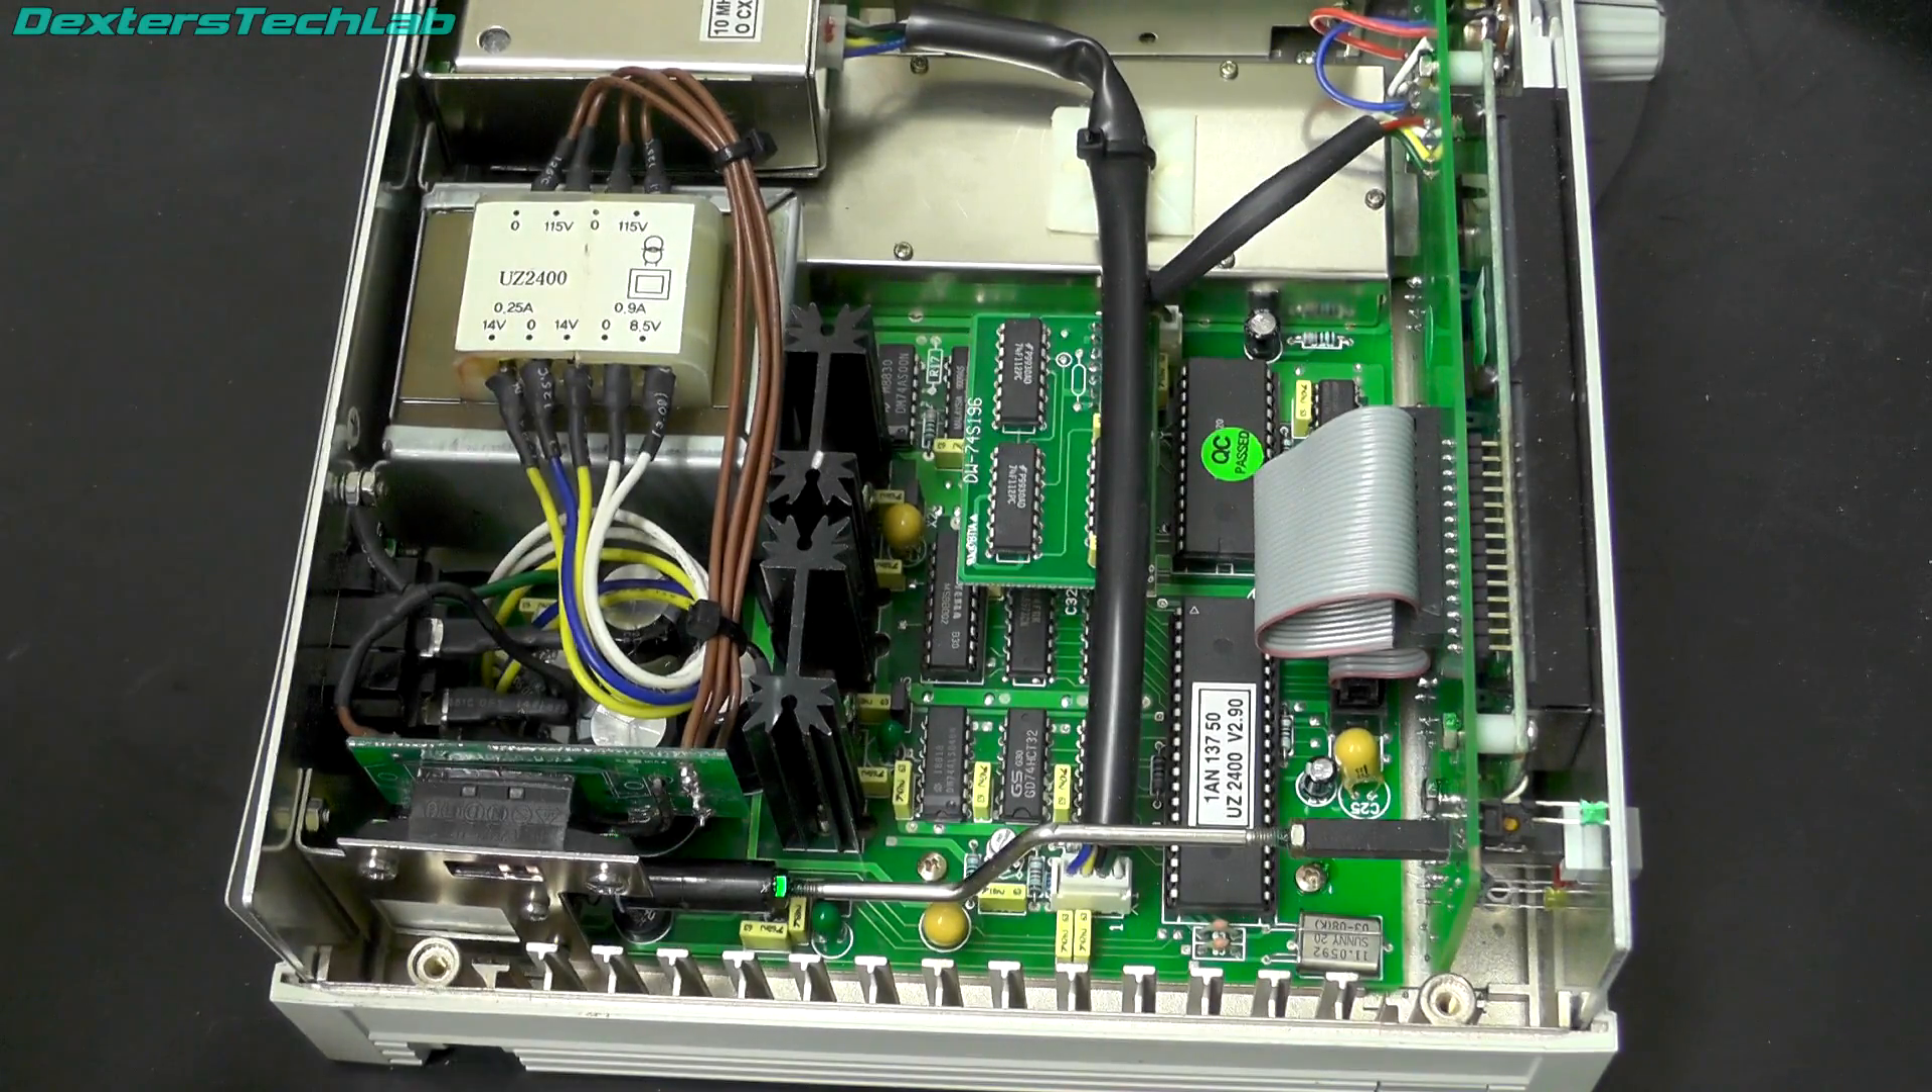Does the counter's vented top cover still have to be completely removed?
No.